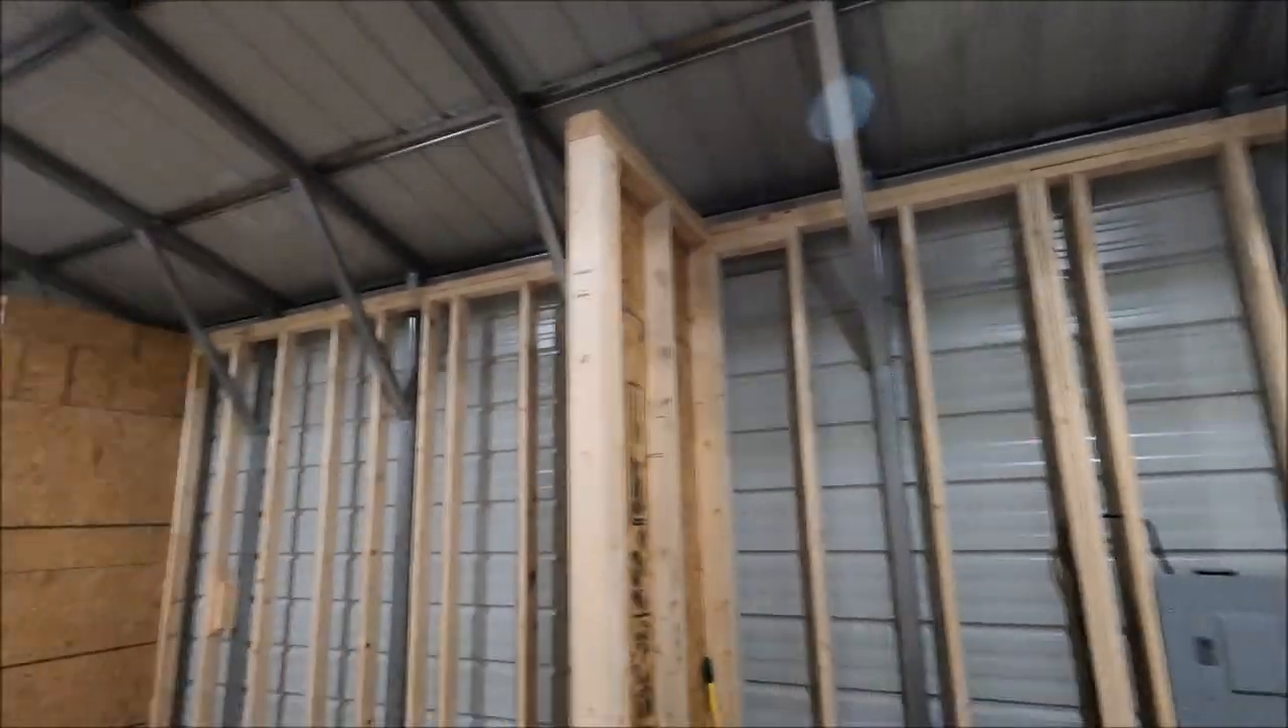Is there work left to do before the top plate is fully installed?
No.